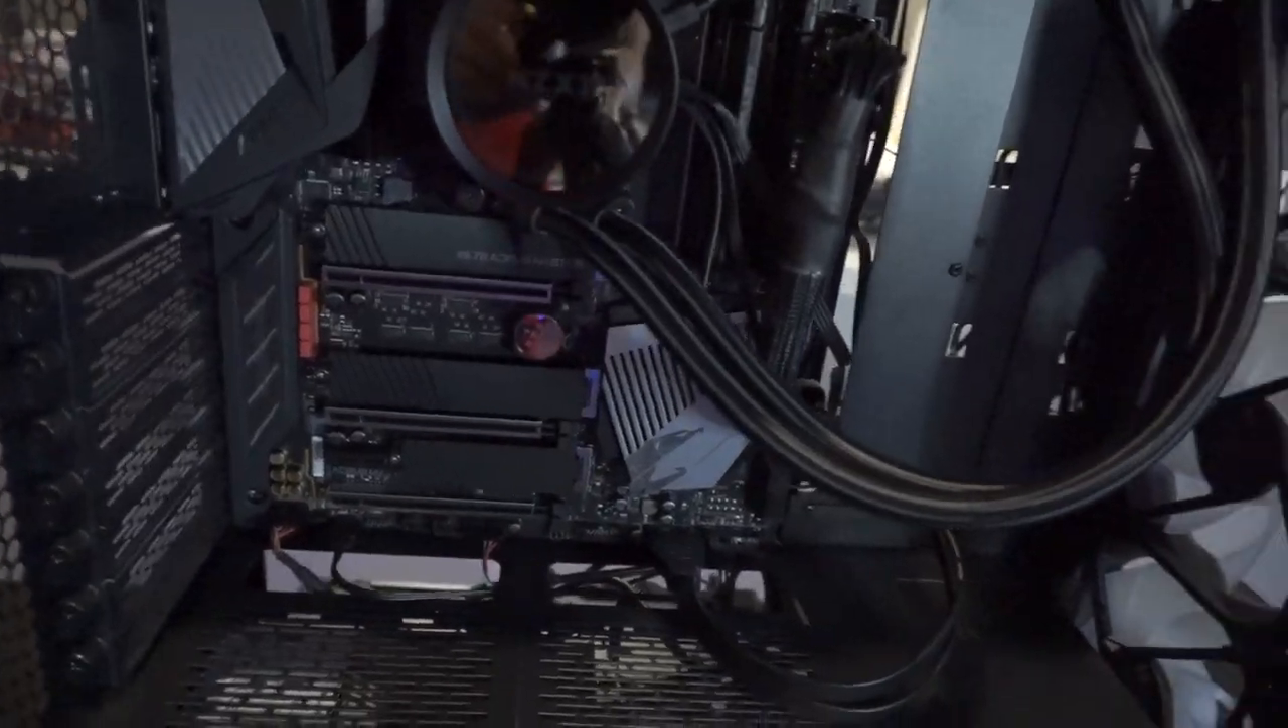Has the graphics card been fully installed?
No.